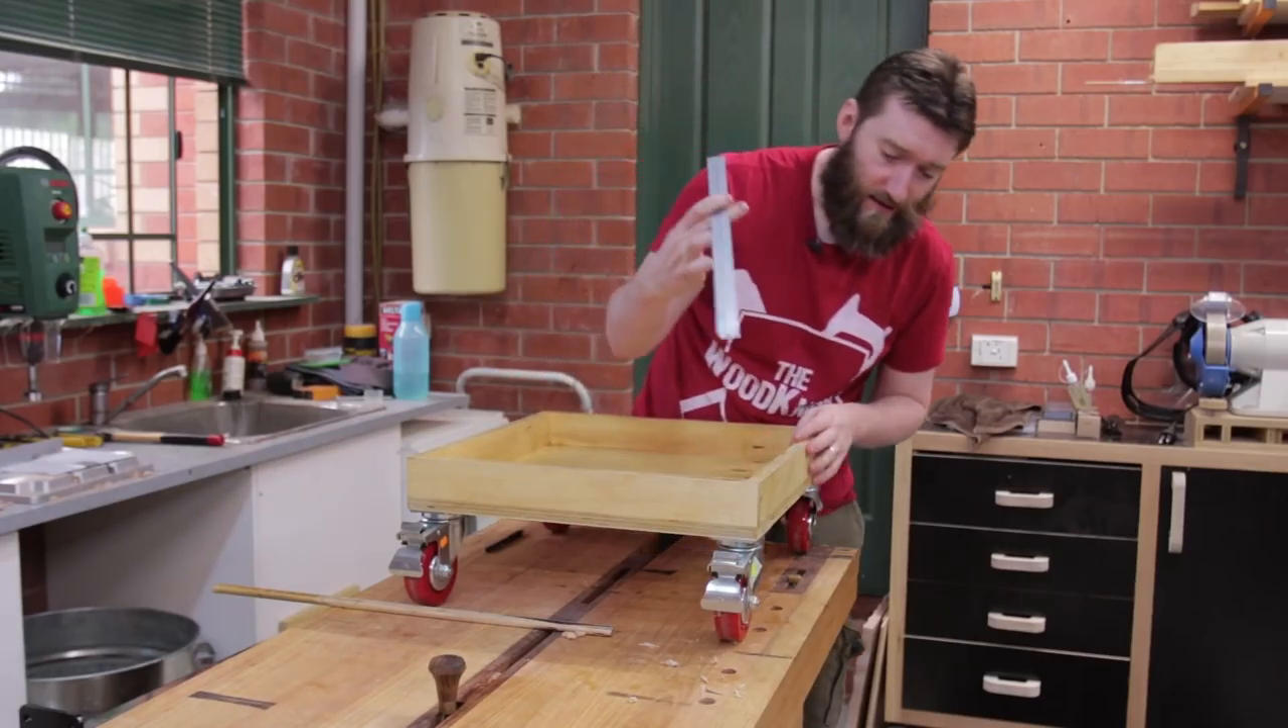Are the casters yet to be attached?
No.